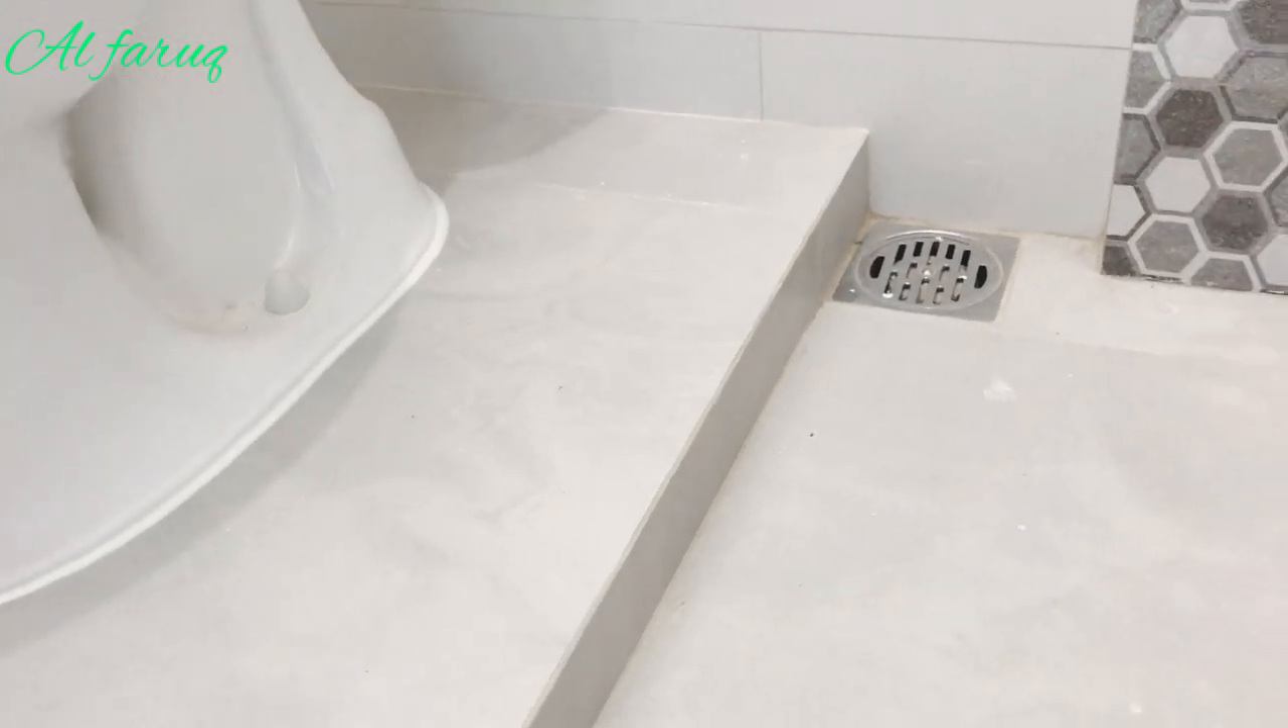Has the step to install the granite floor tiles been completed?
Yes.